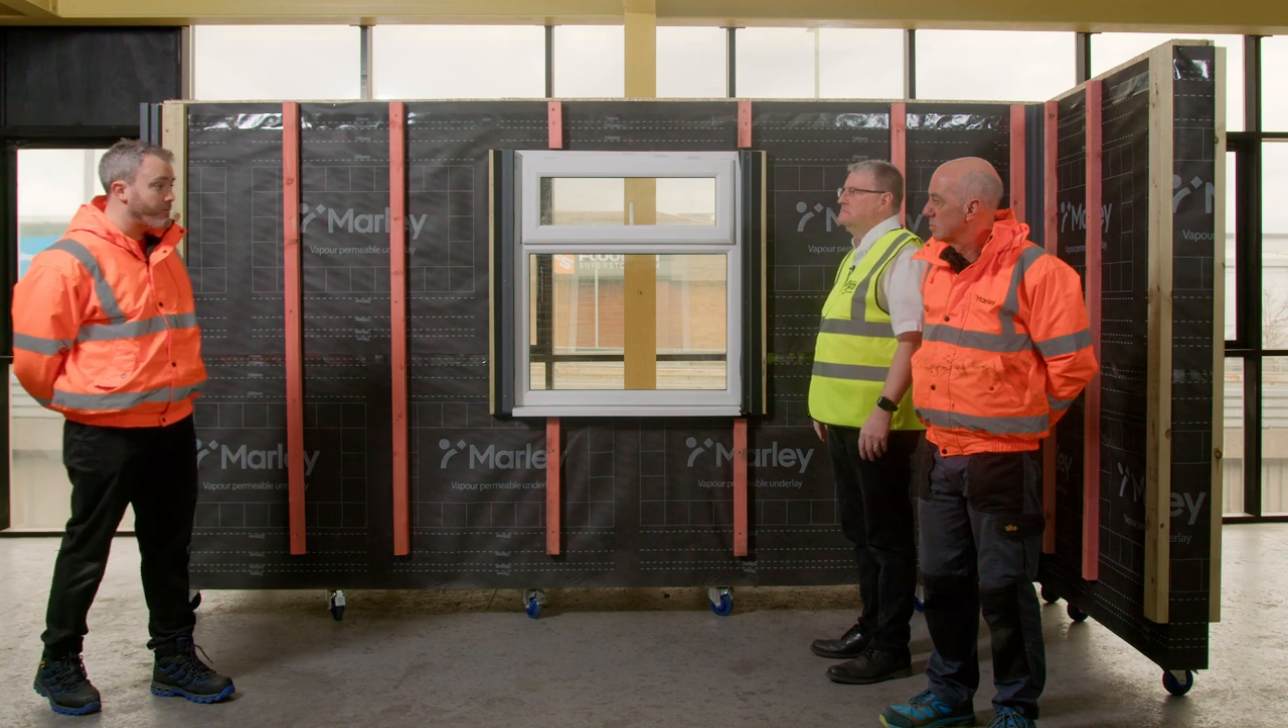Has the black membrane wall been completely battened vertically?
Yes.